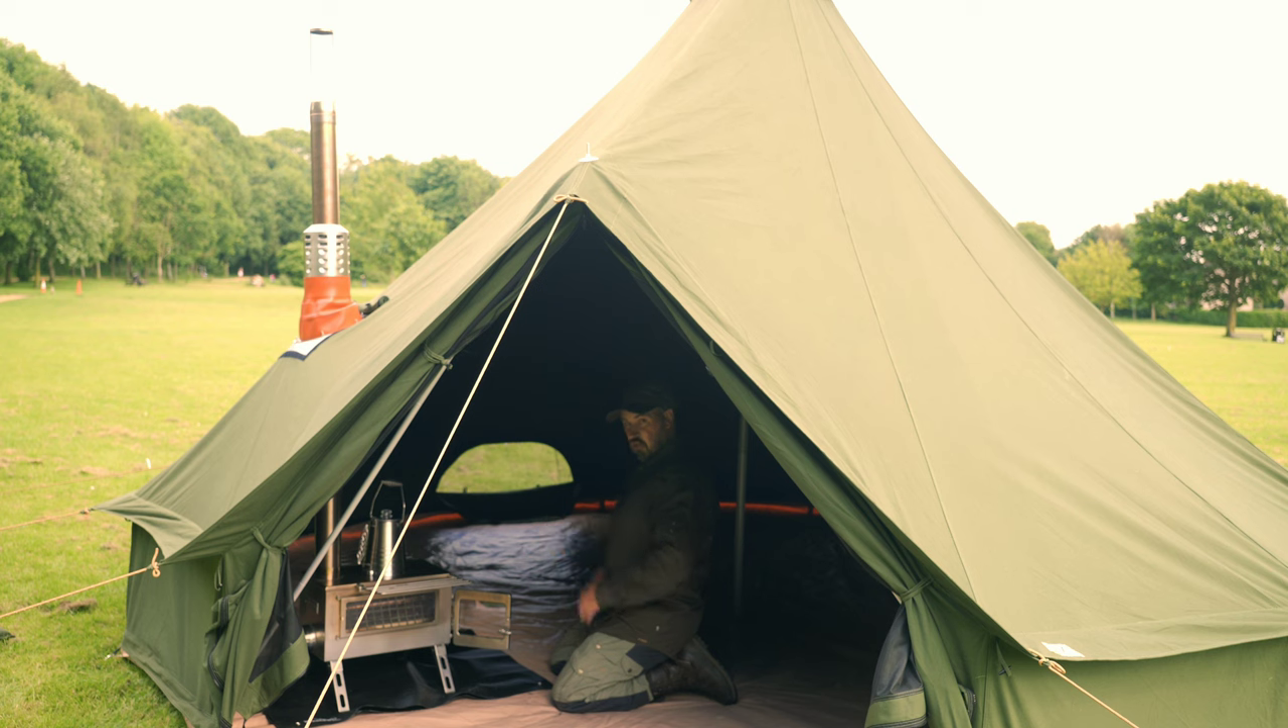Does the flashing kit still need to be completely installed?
No.